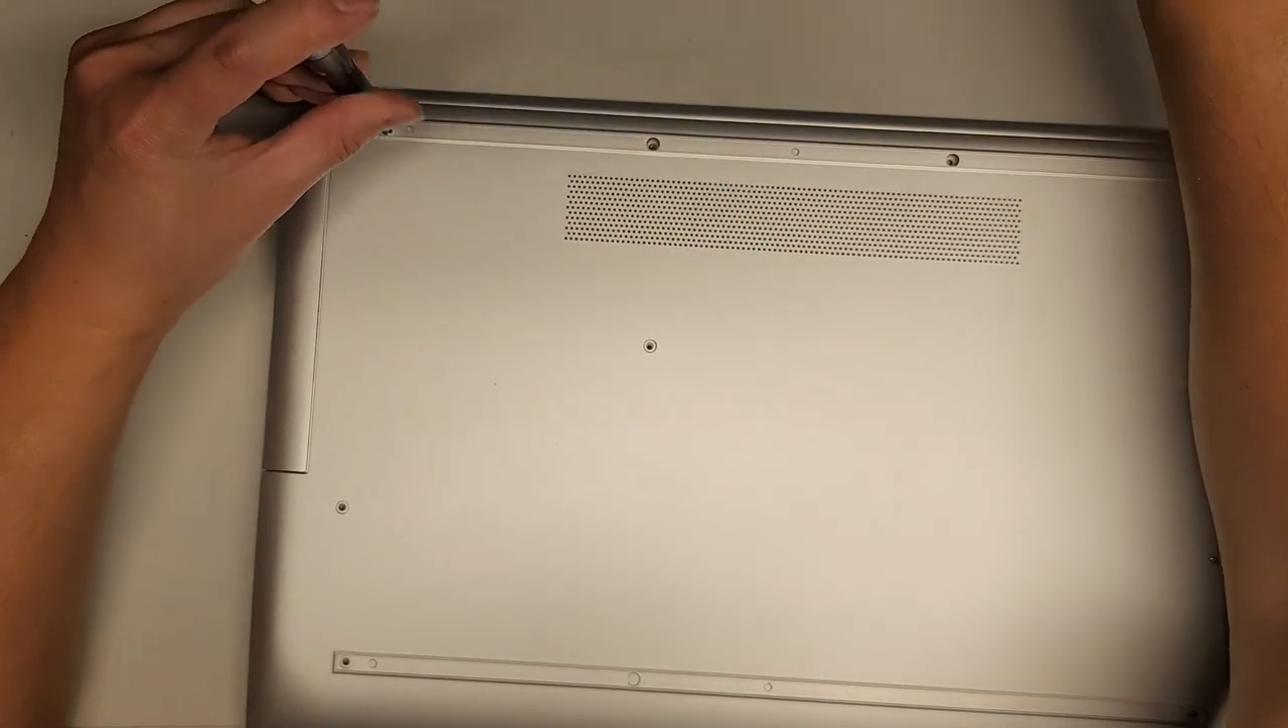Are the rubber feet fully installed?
No.